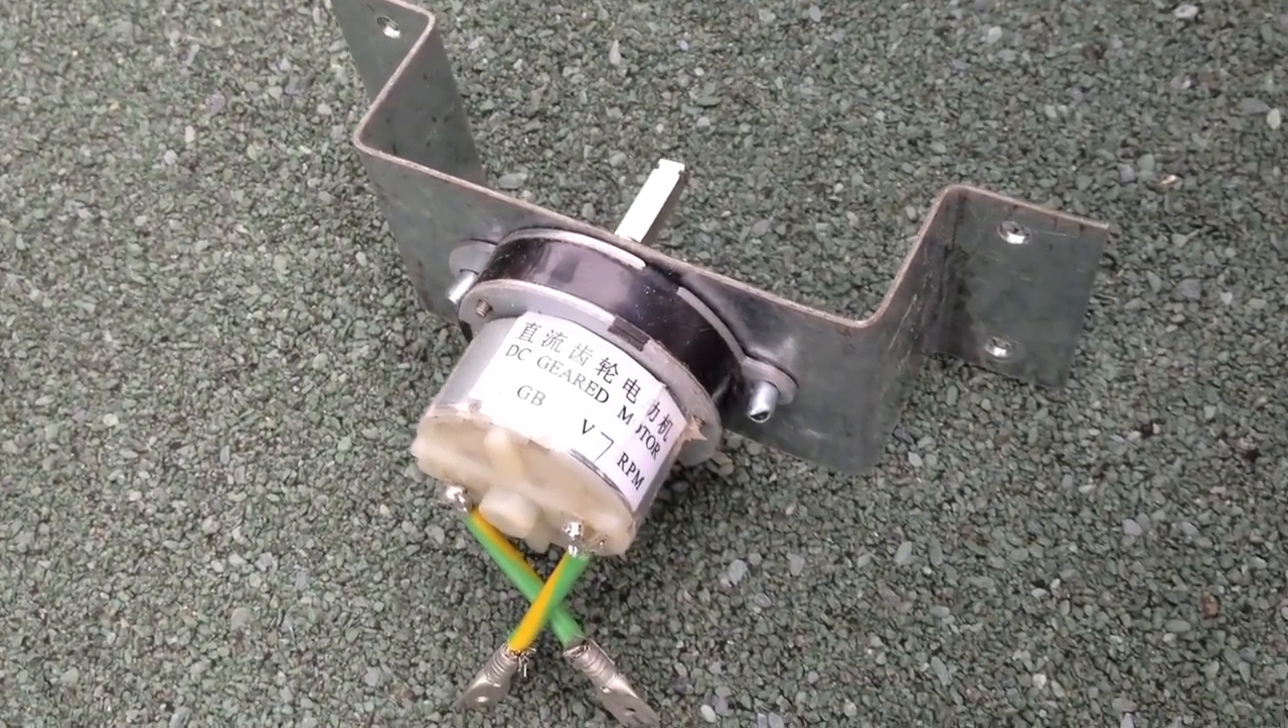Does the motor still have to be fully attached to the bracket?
No.